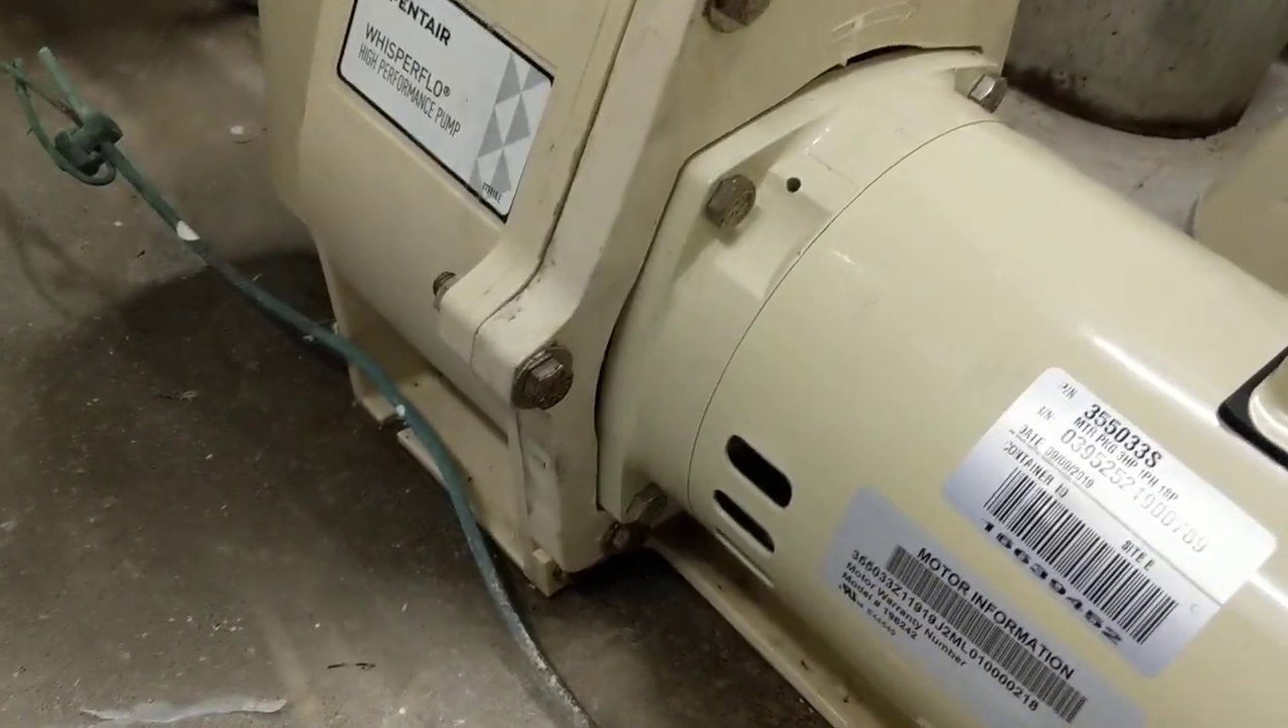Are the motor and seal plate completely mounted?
Yes.